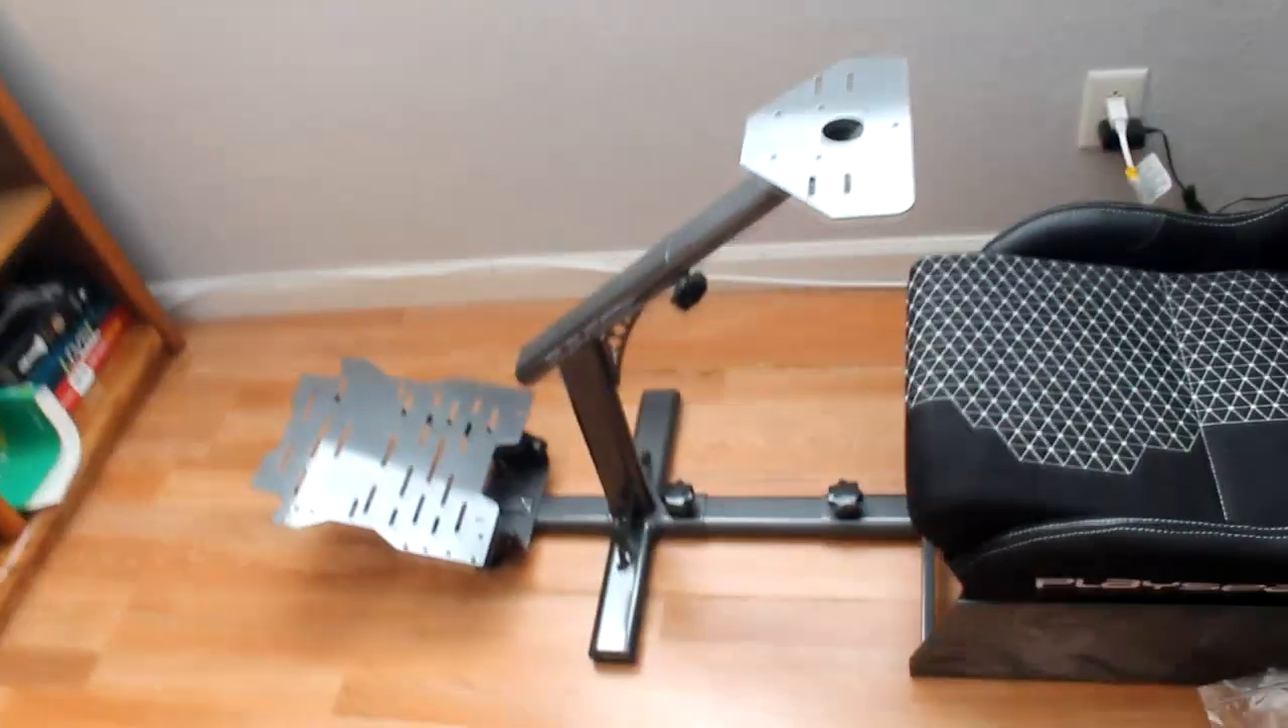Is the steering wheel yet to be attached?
Yes.